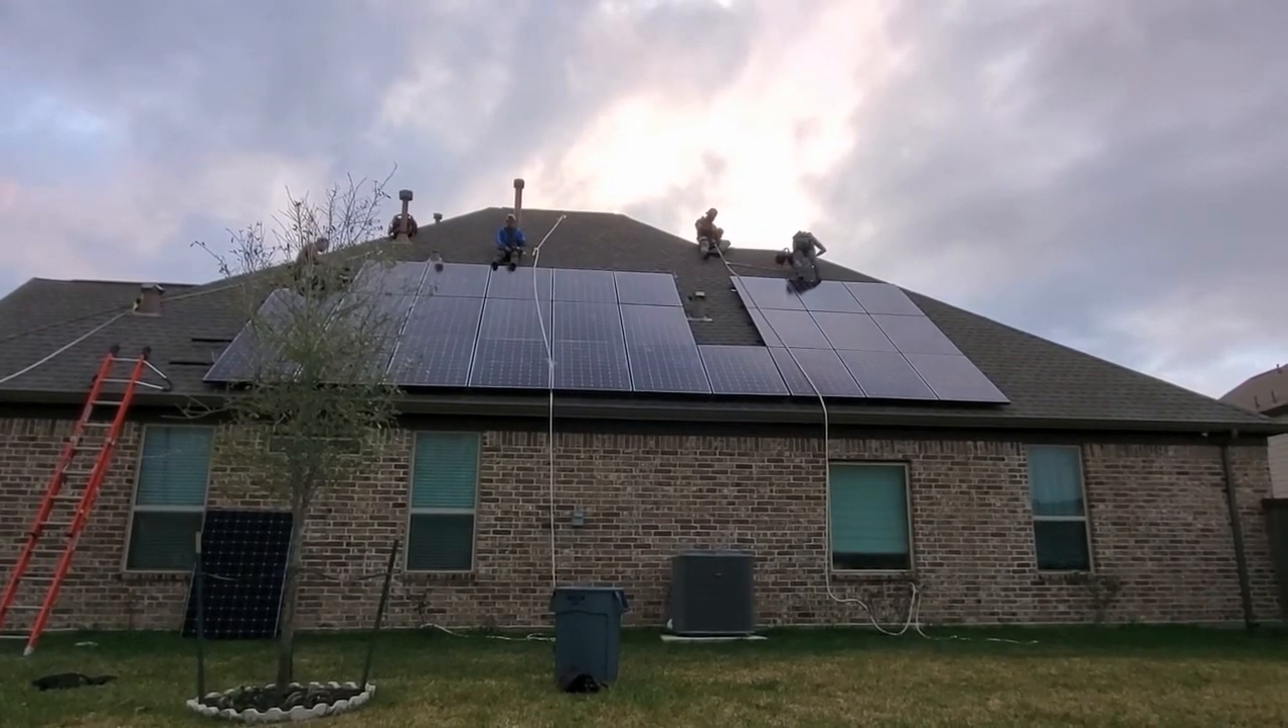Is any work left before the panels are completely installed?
Yes.